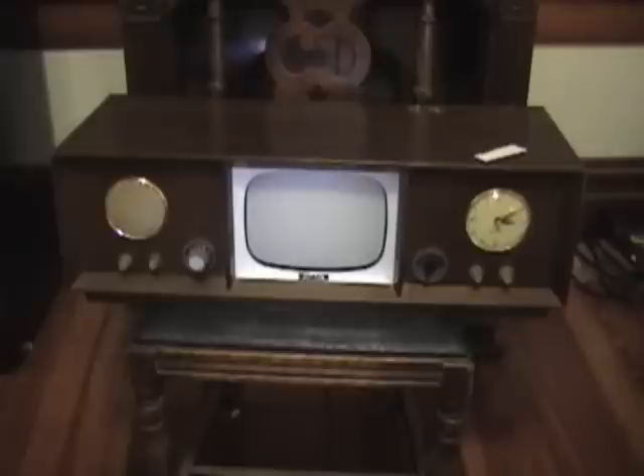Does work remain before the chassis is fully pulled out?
Yes.